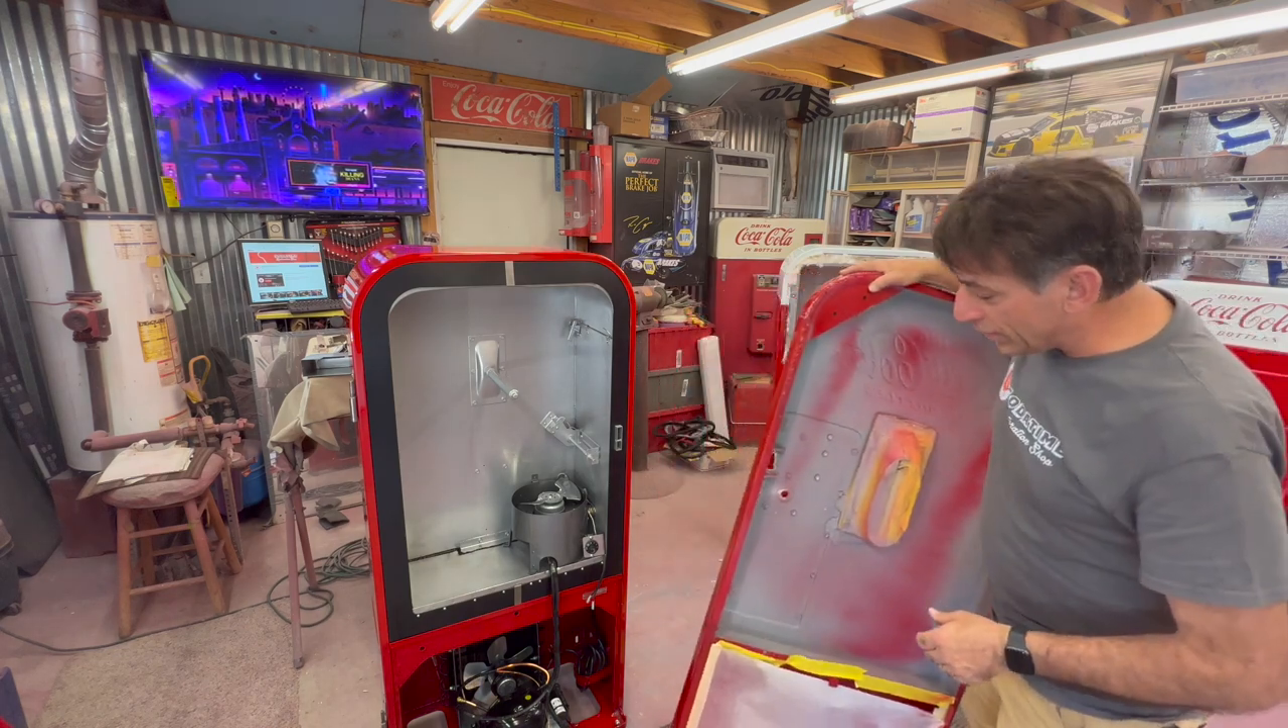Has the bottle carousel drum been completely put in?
No.